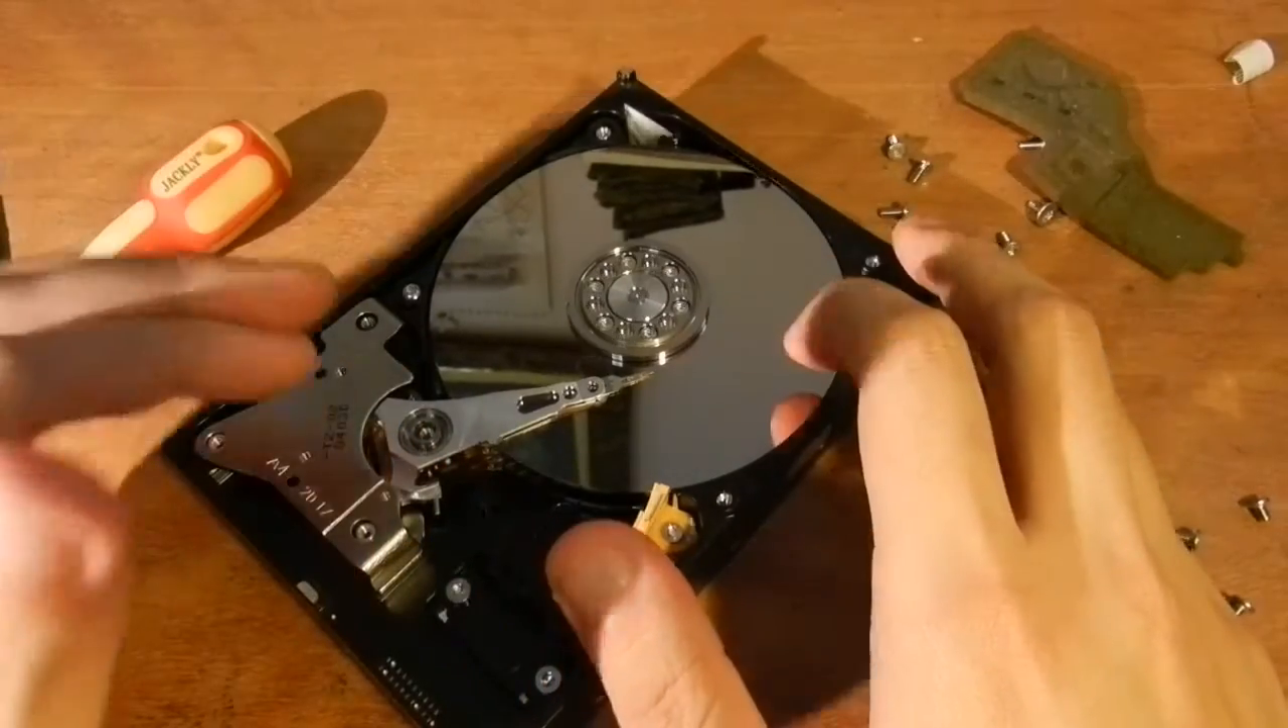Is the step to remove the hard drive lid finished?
Yes.